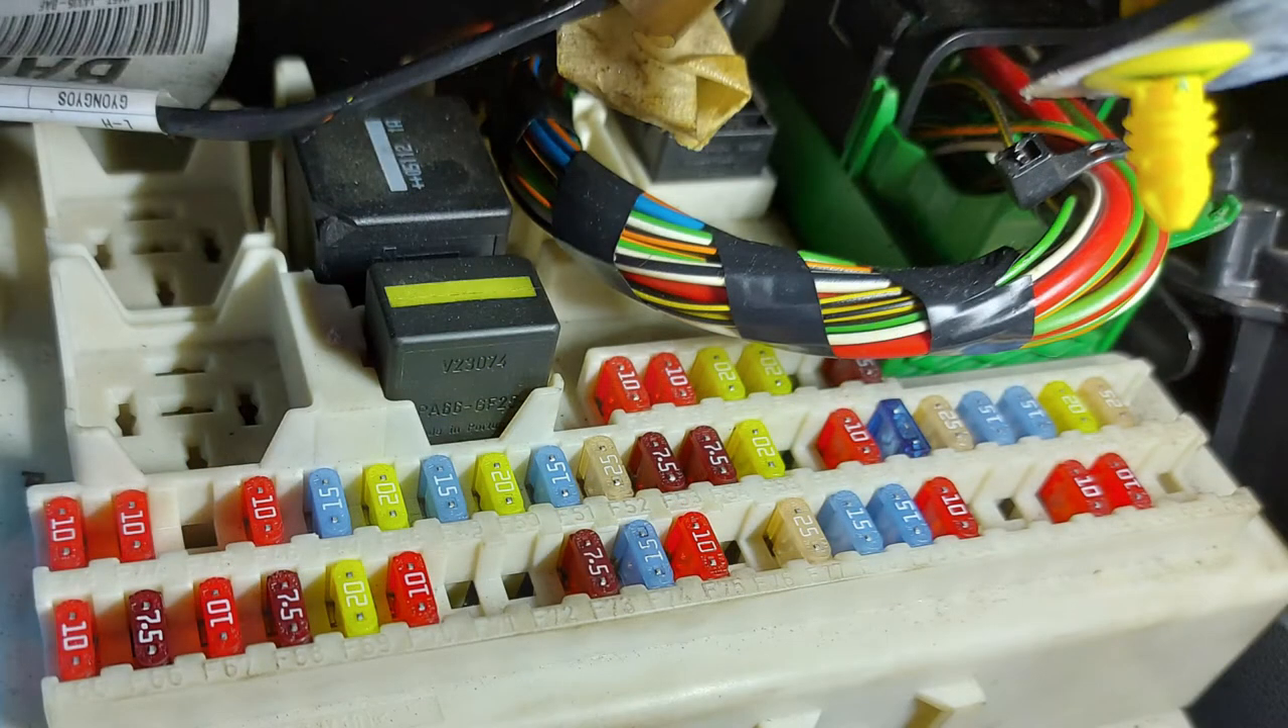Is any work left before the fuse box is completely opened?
No.